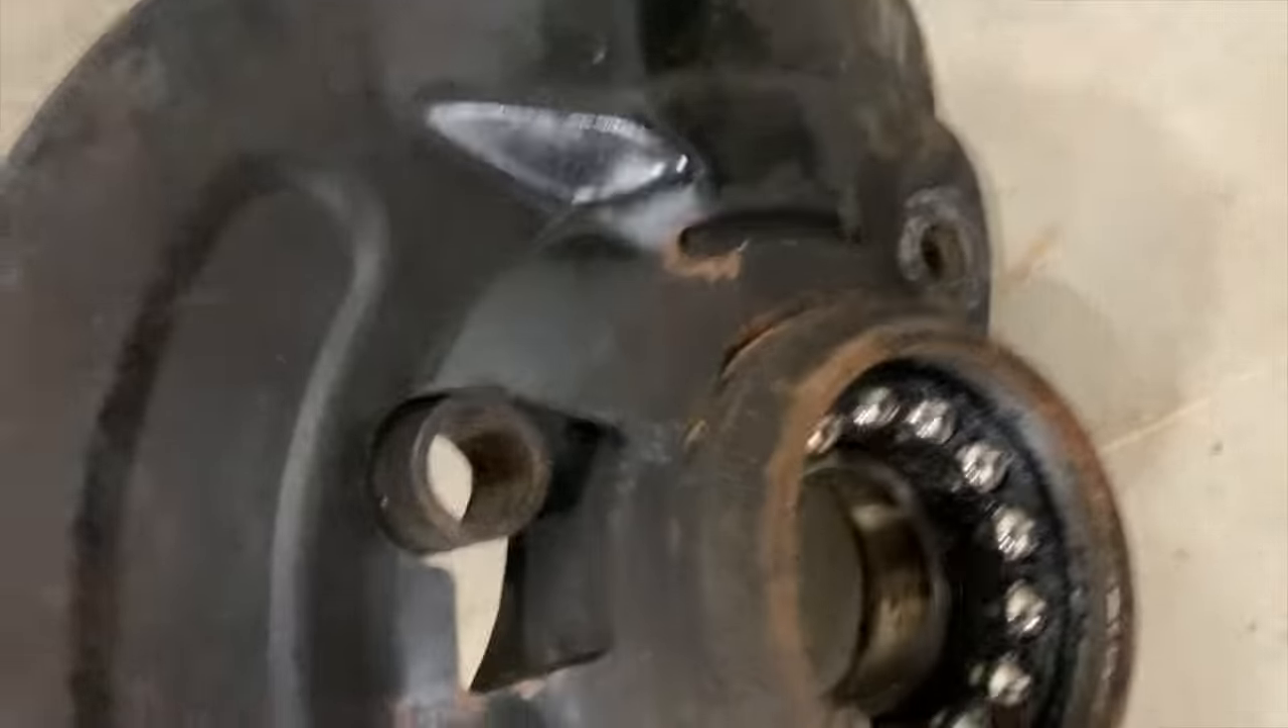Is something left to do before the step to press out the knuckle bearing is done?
Yes.